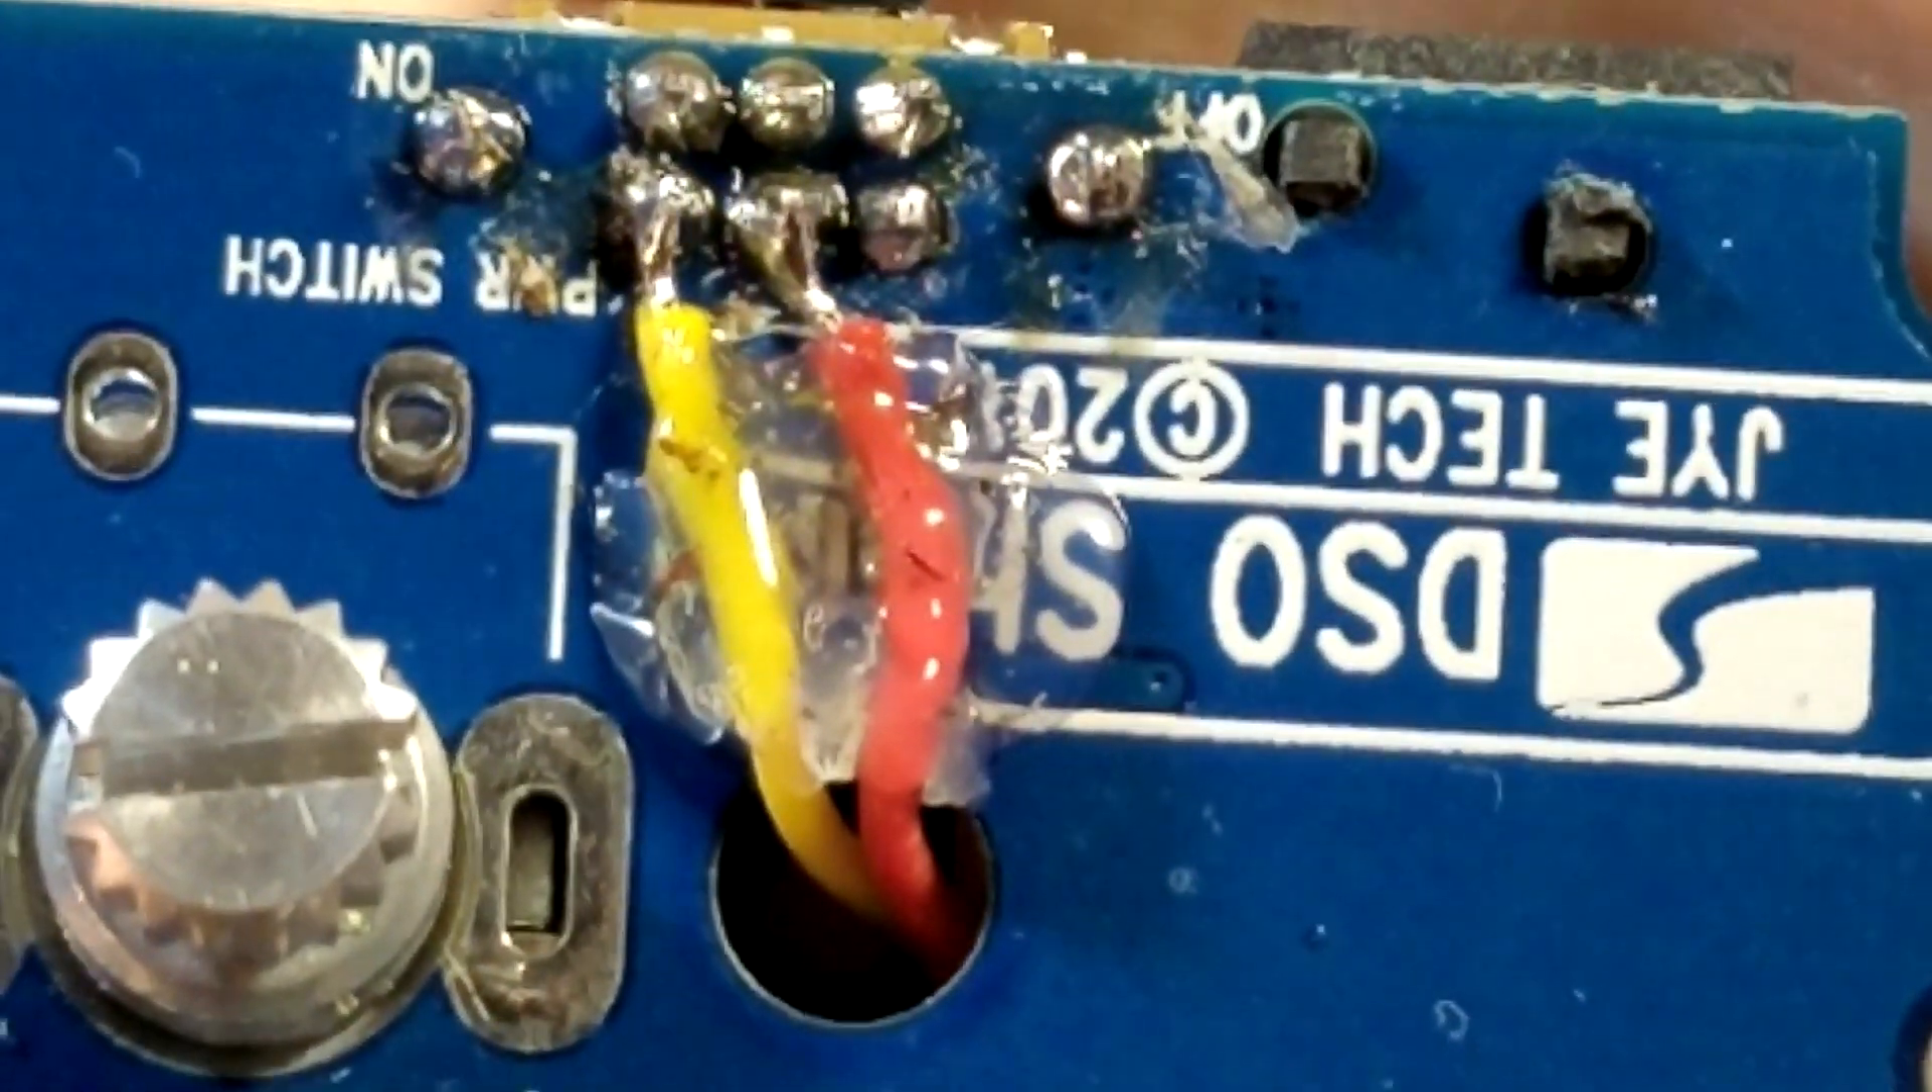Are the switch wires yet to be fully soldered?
No.